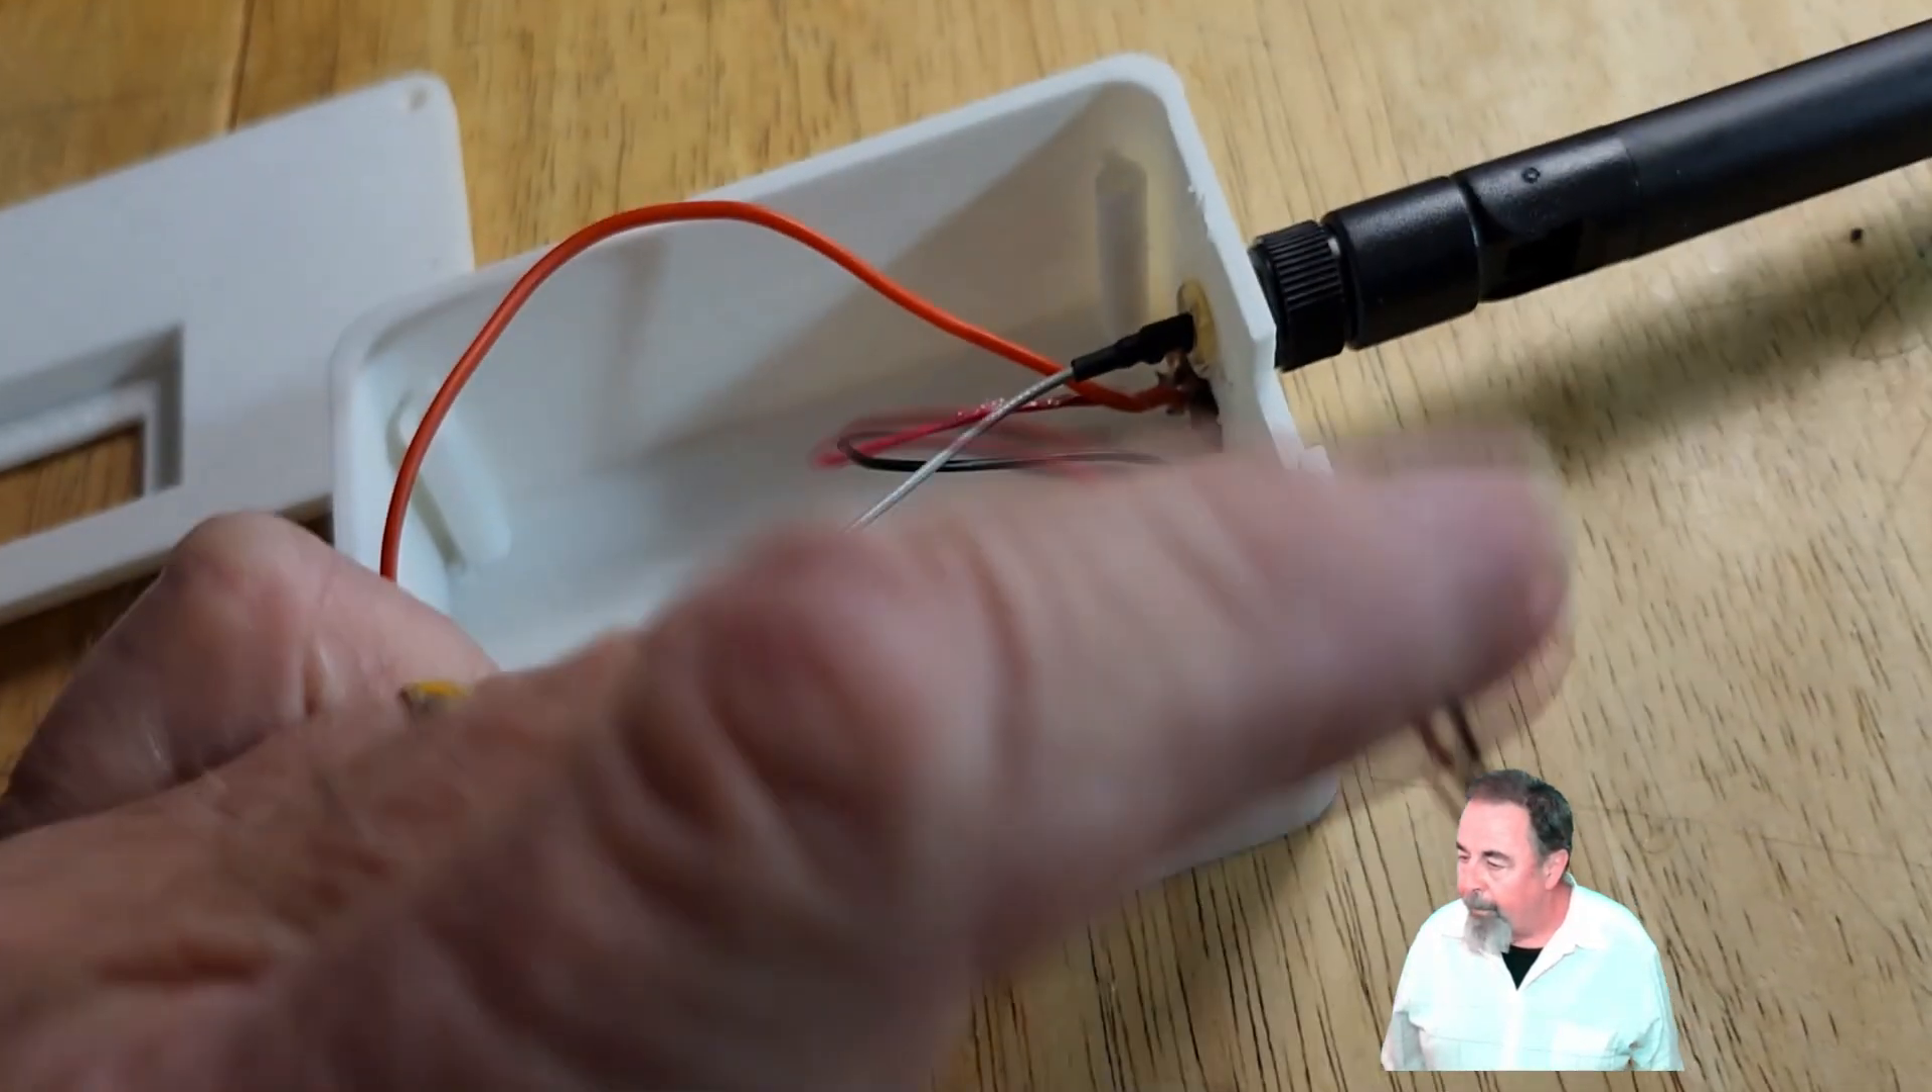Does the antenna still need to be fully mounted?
No.